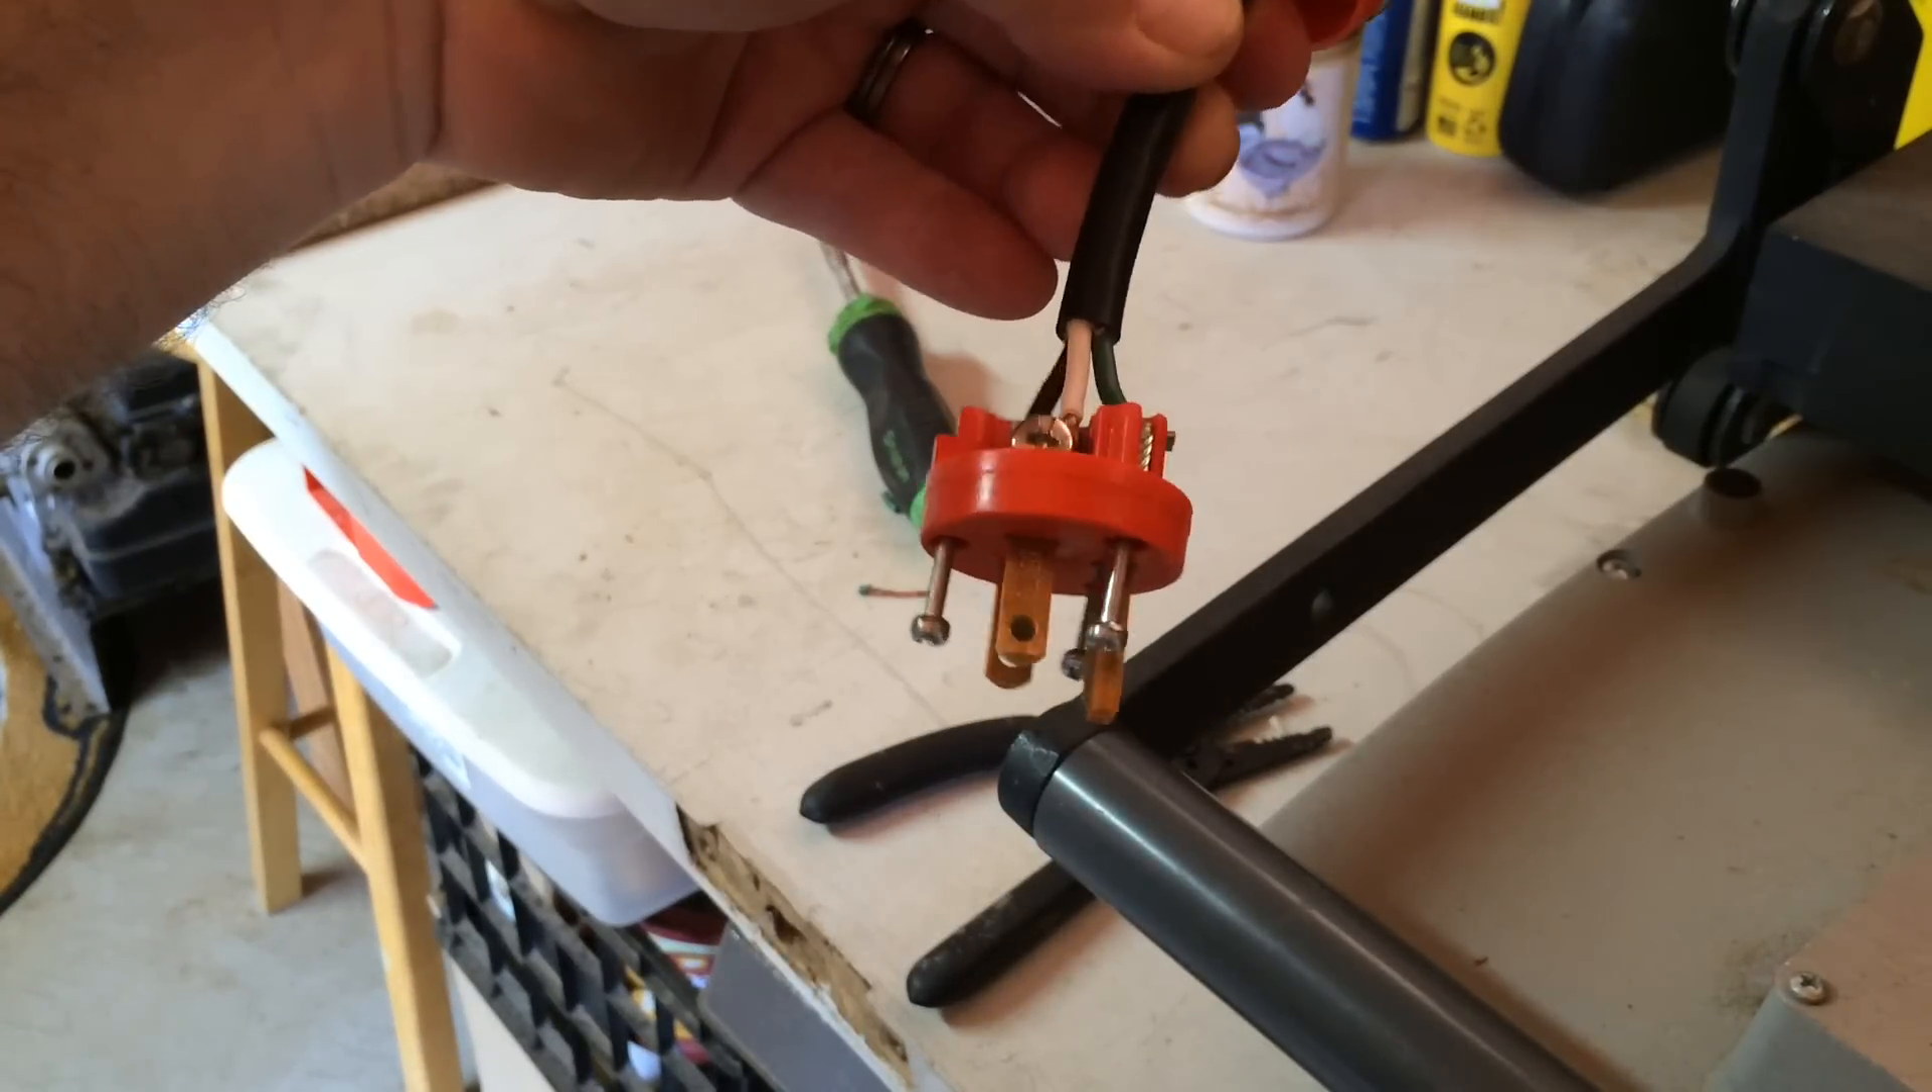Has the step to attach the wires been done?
Yes.